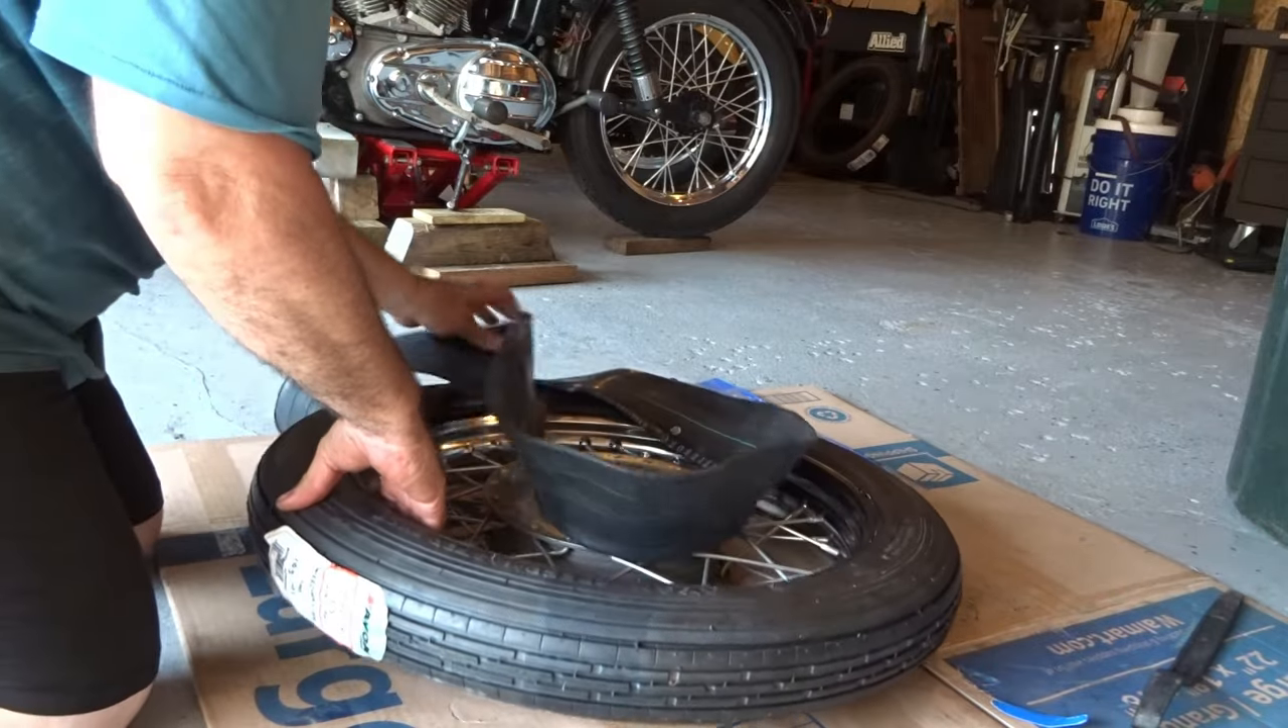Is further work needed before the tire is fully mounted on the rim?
Yes.